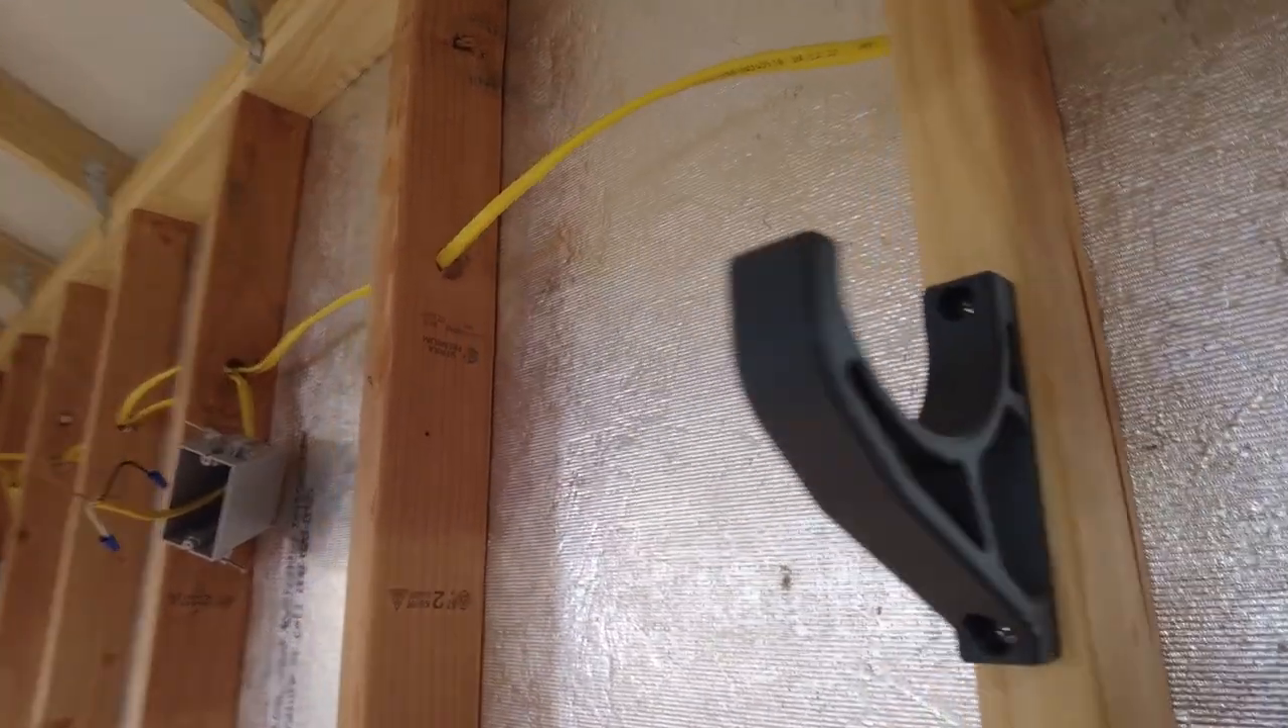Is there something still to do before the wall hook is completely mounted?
No.